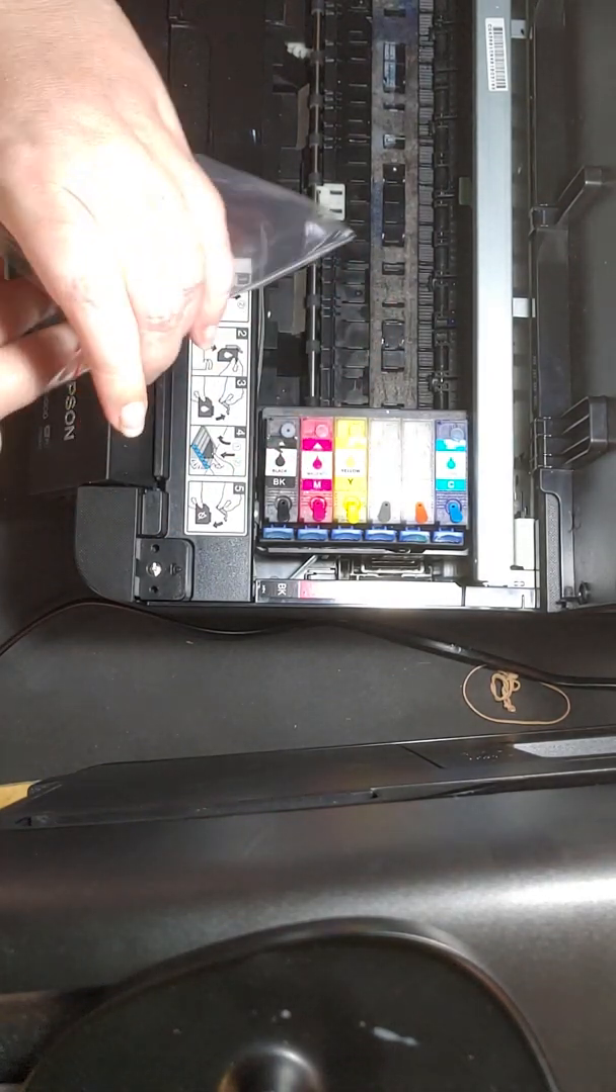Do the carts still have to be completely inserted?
No.